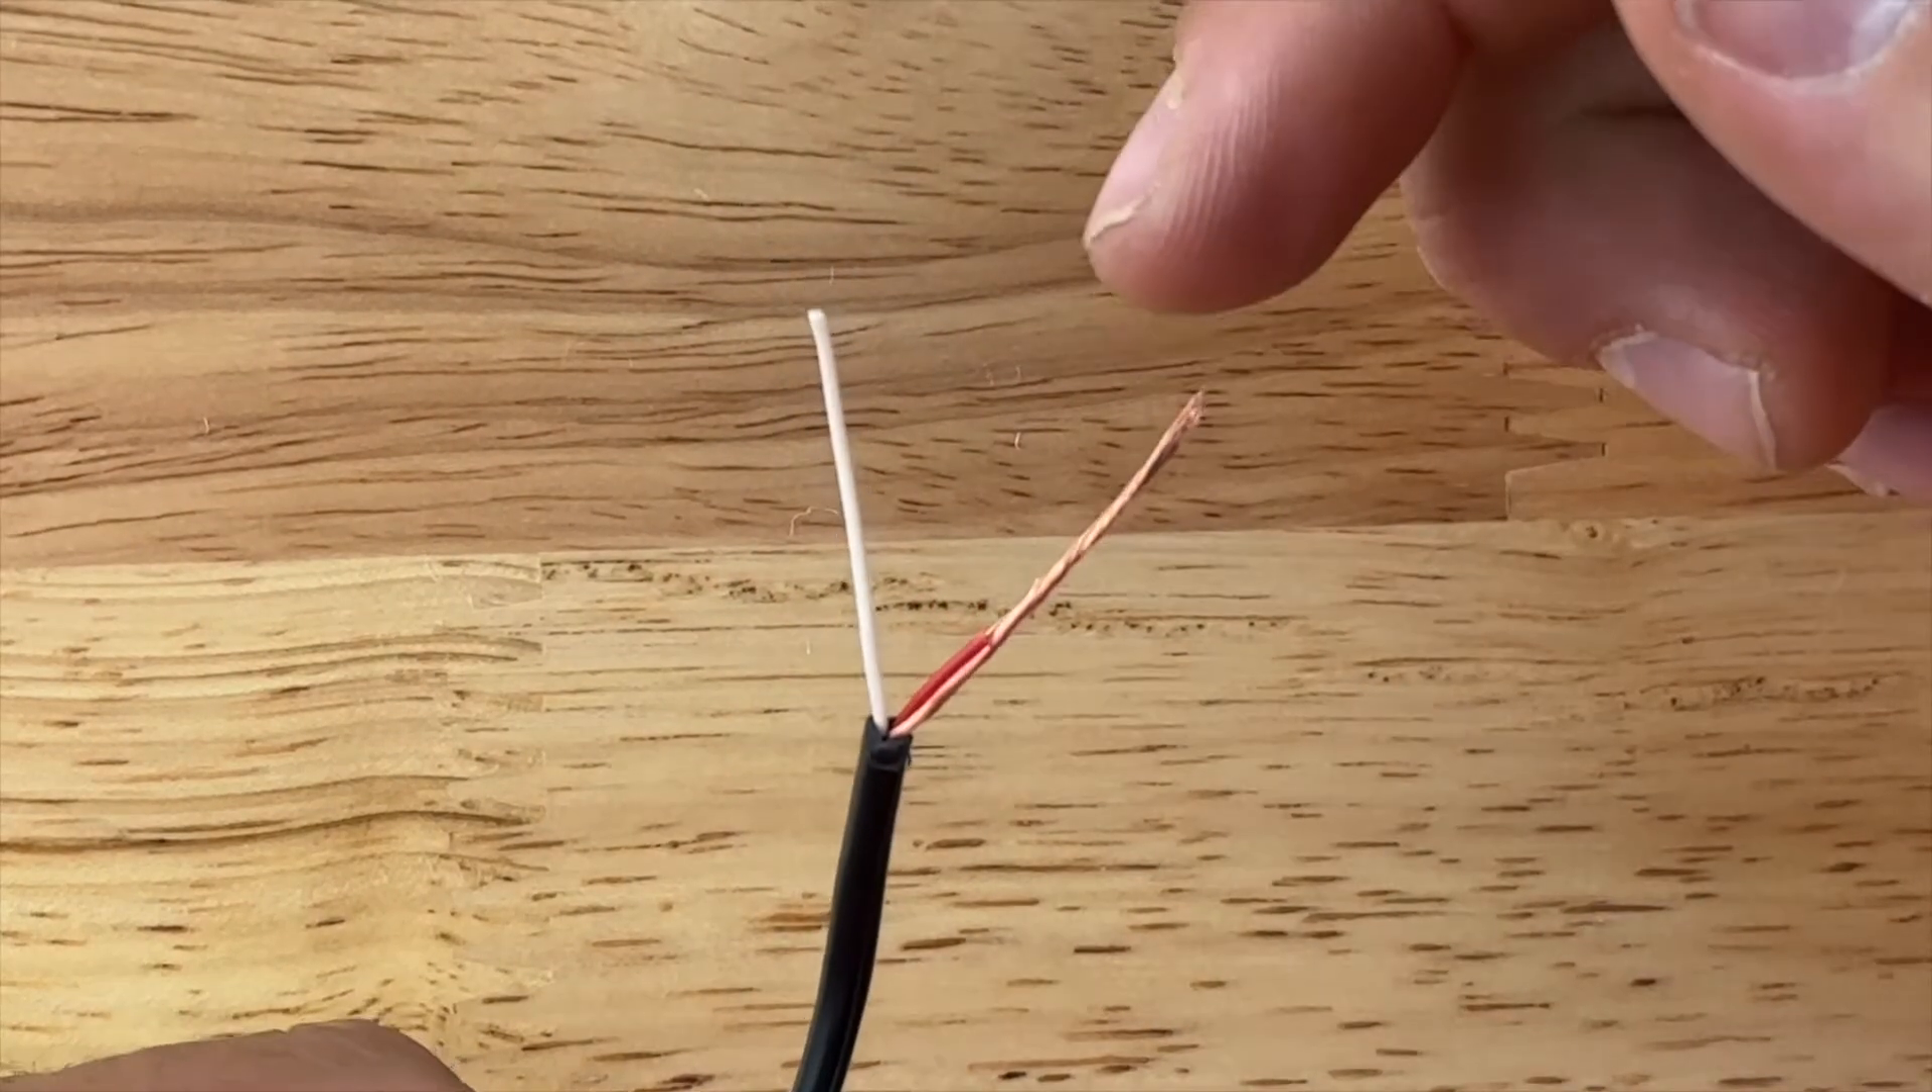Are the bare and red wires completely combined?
Yes.